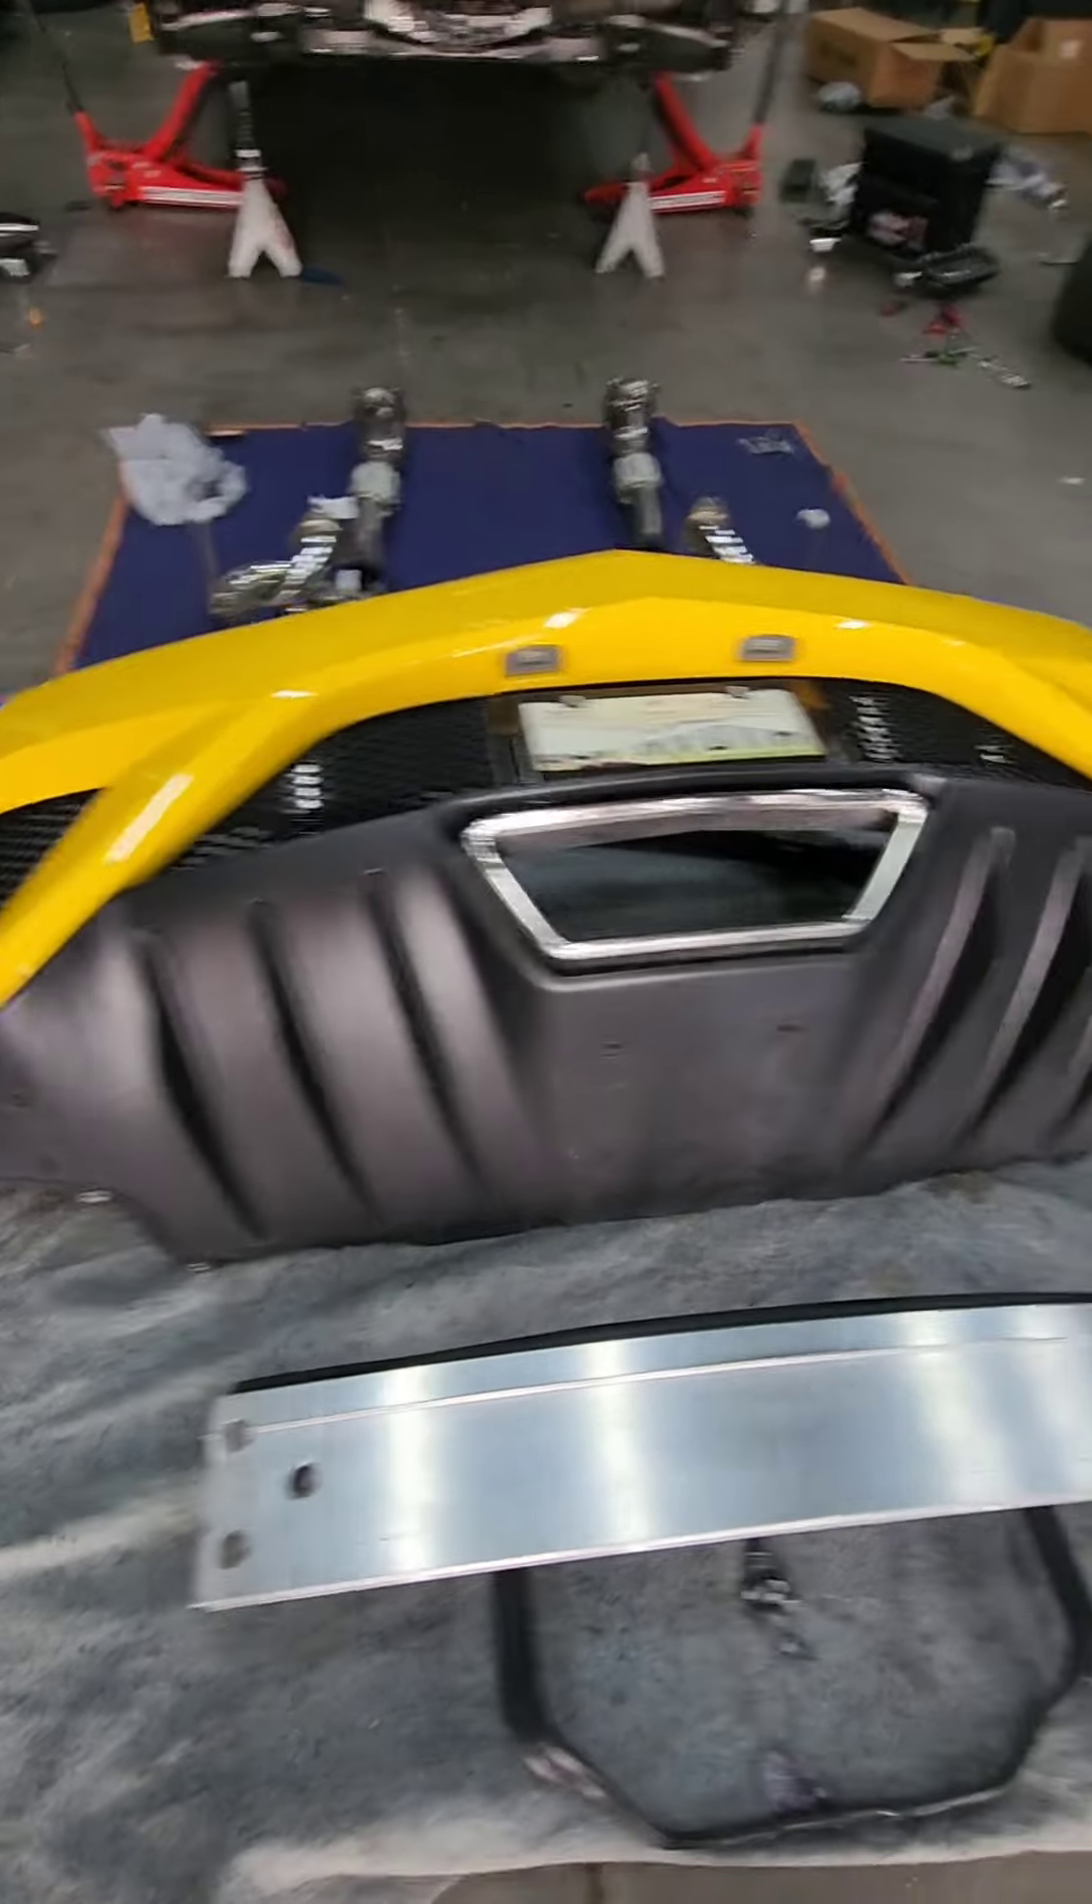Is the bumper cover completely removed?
Yes.